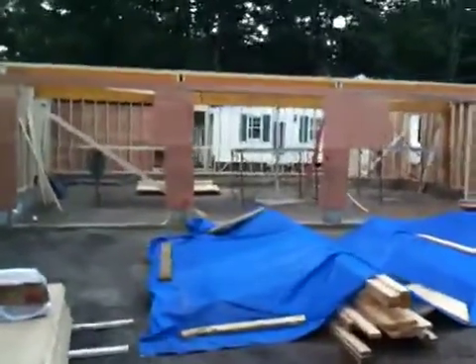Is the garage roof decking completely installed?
No.